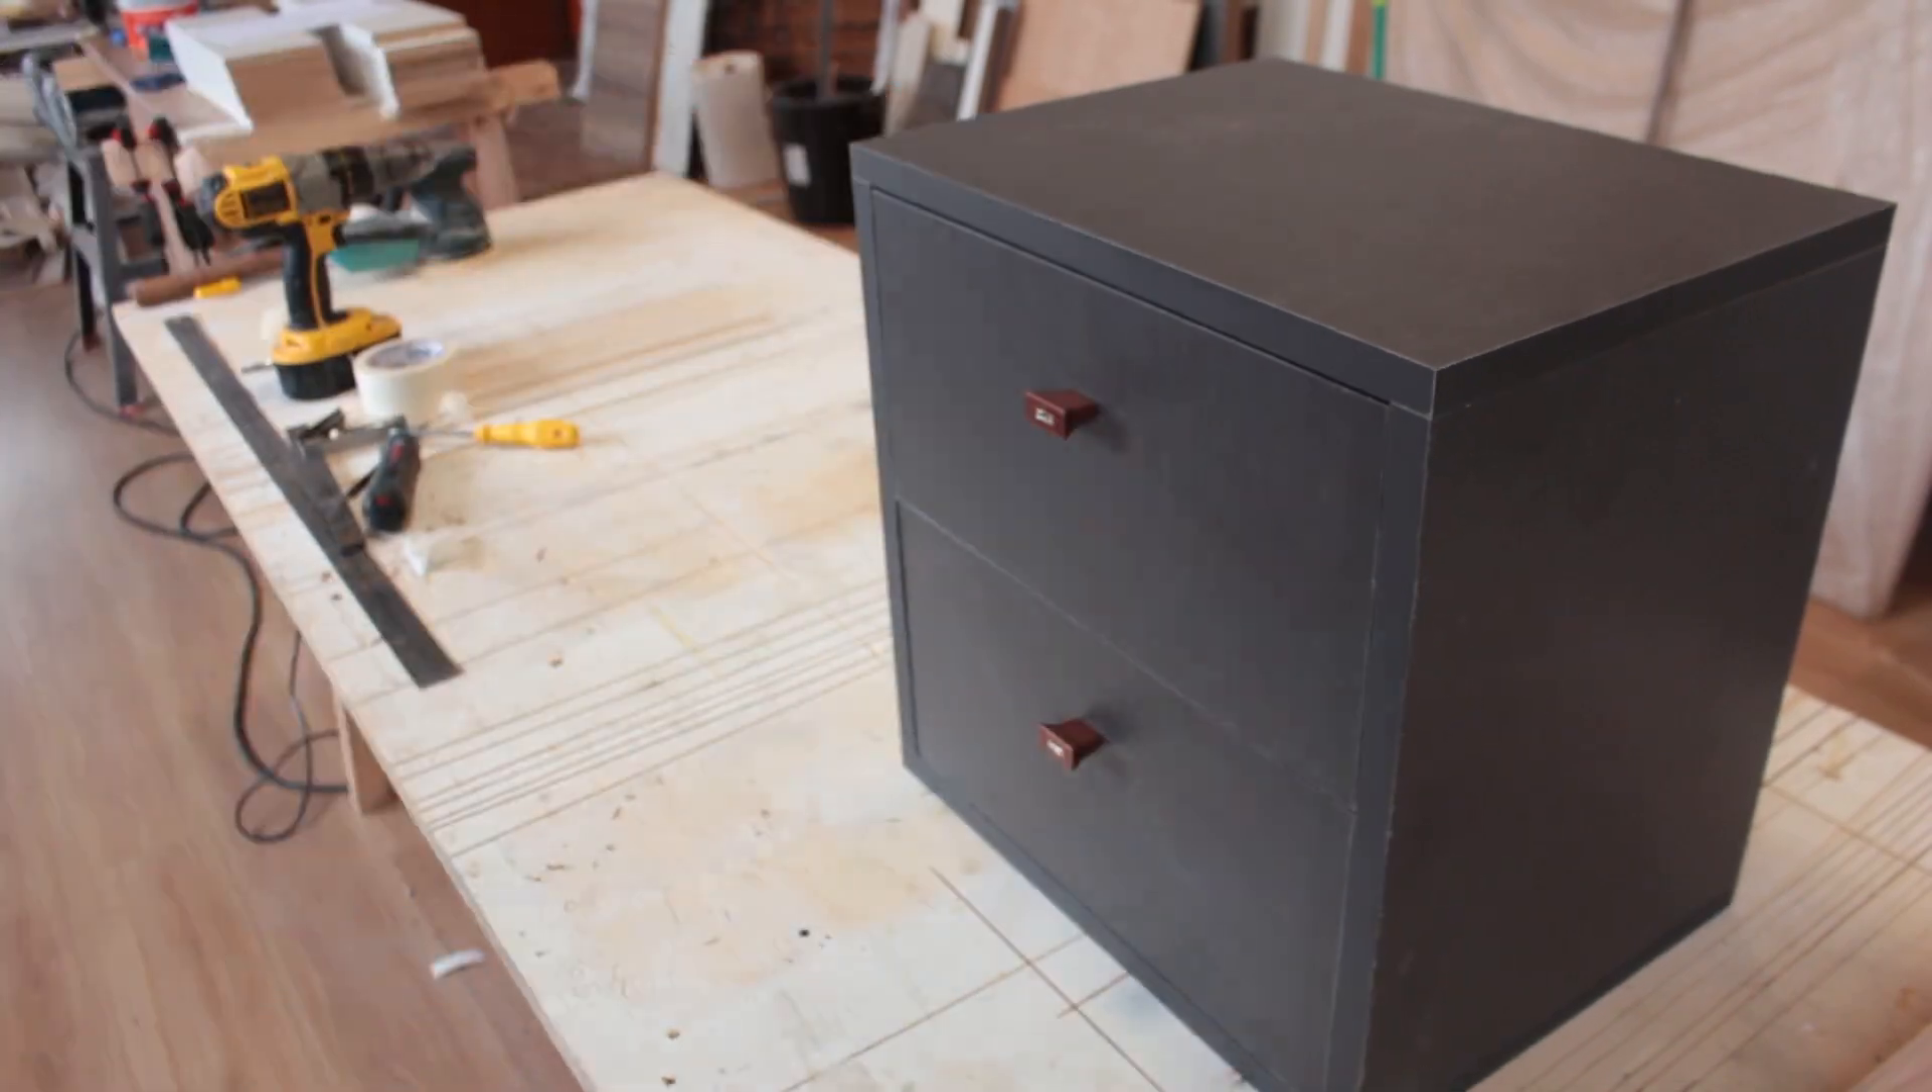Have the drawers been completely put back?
Yes.